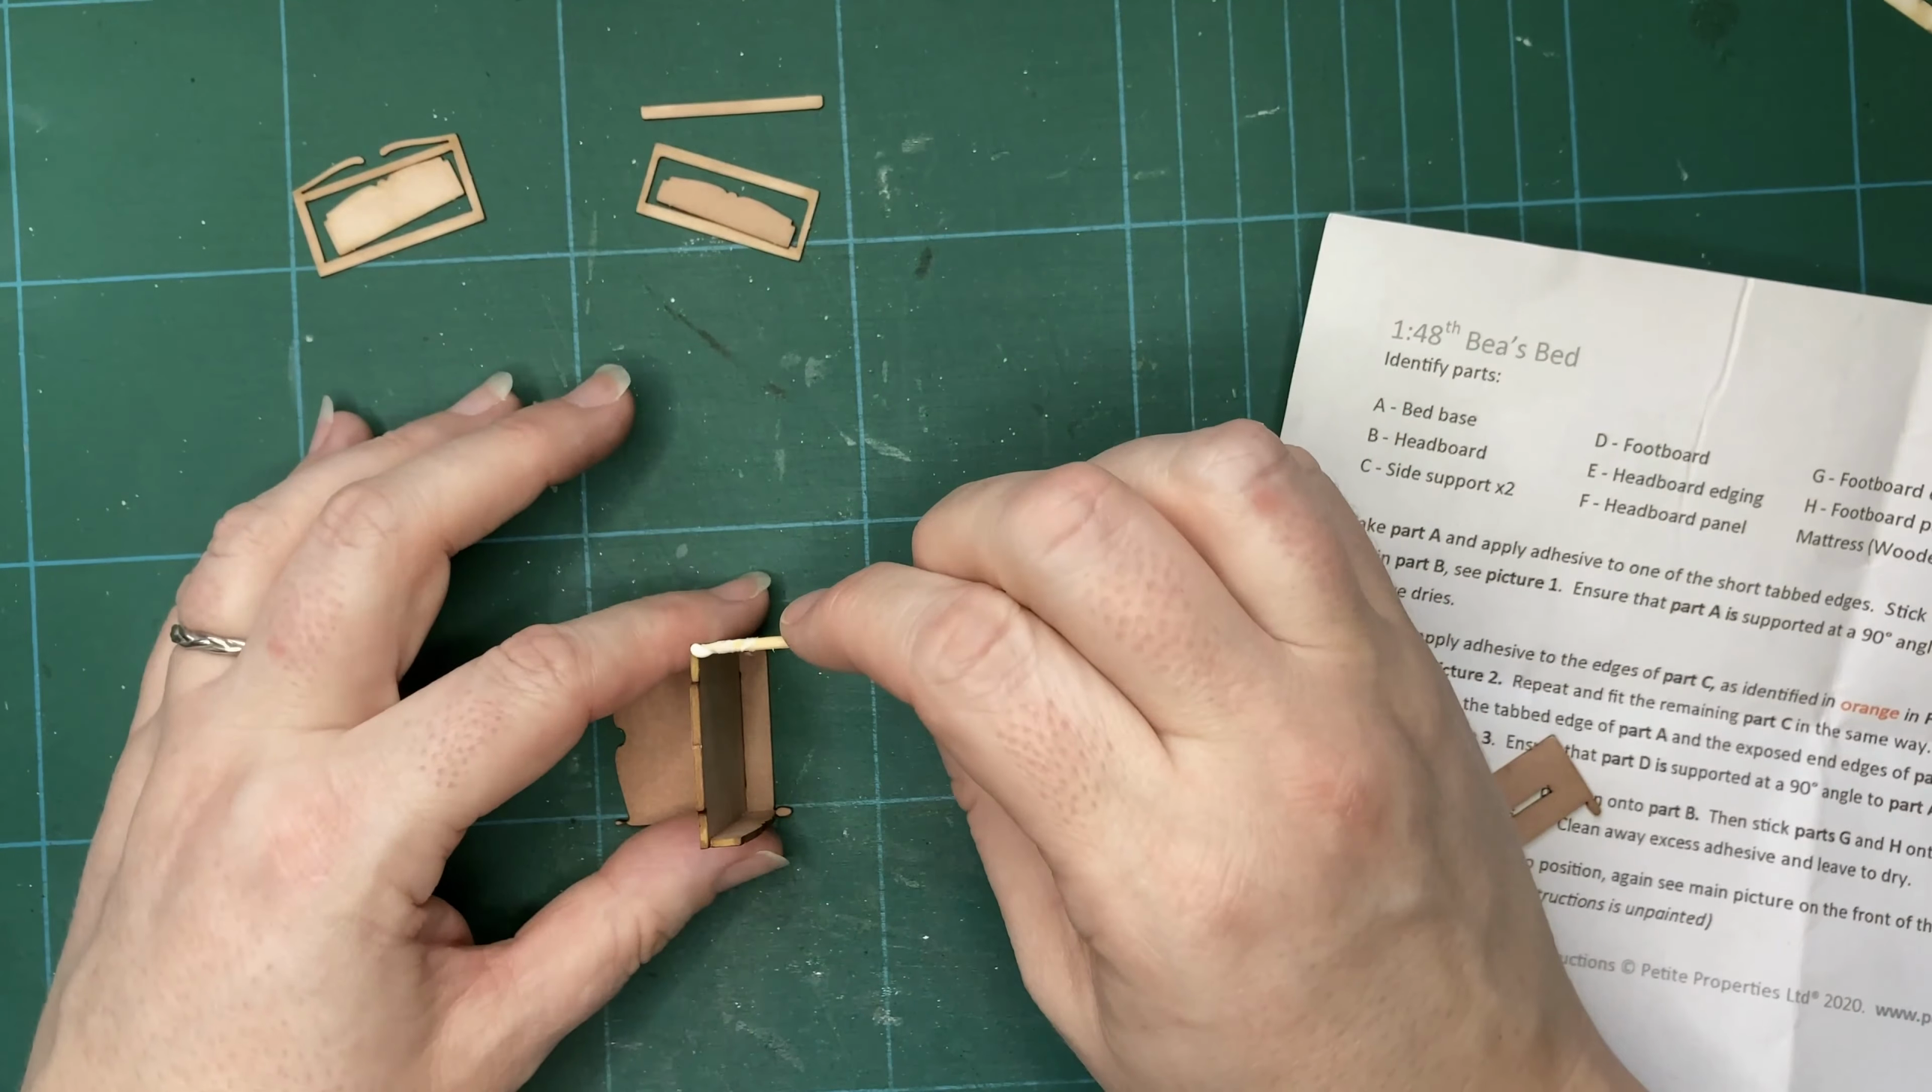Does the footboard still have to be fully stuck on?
Yes.